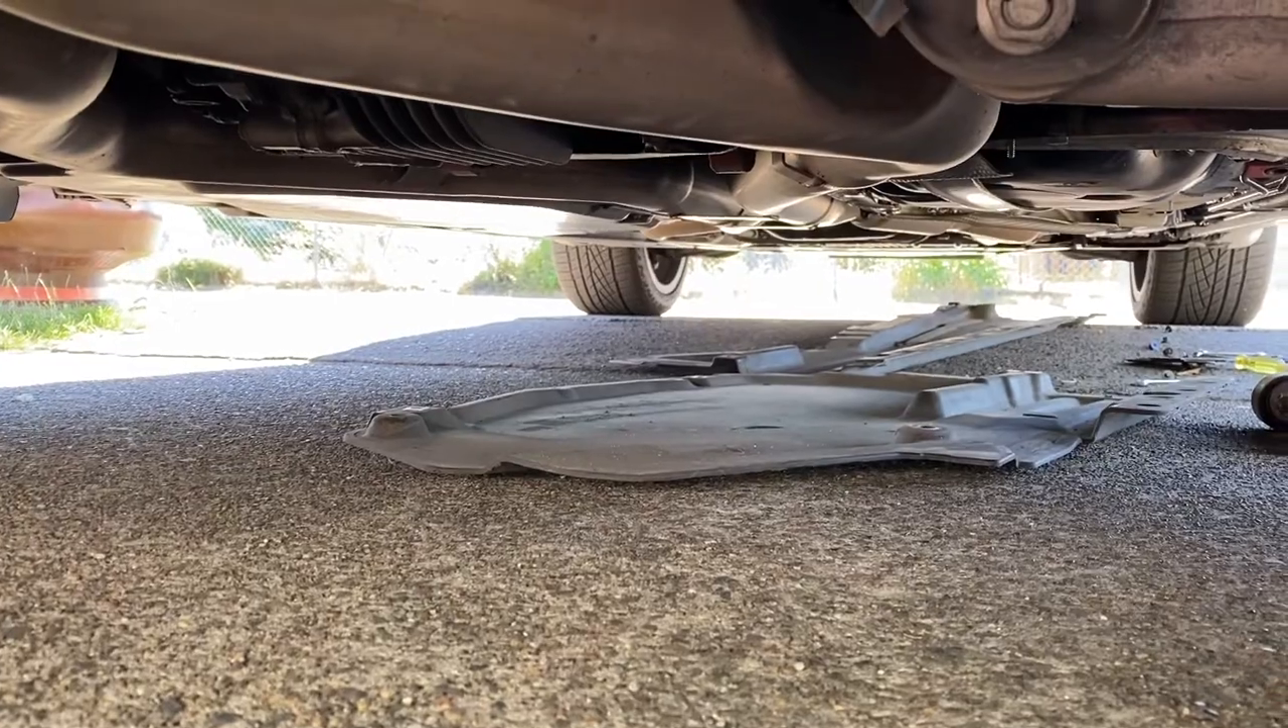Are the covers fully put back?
No.